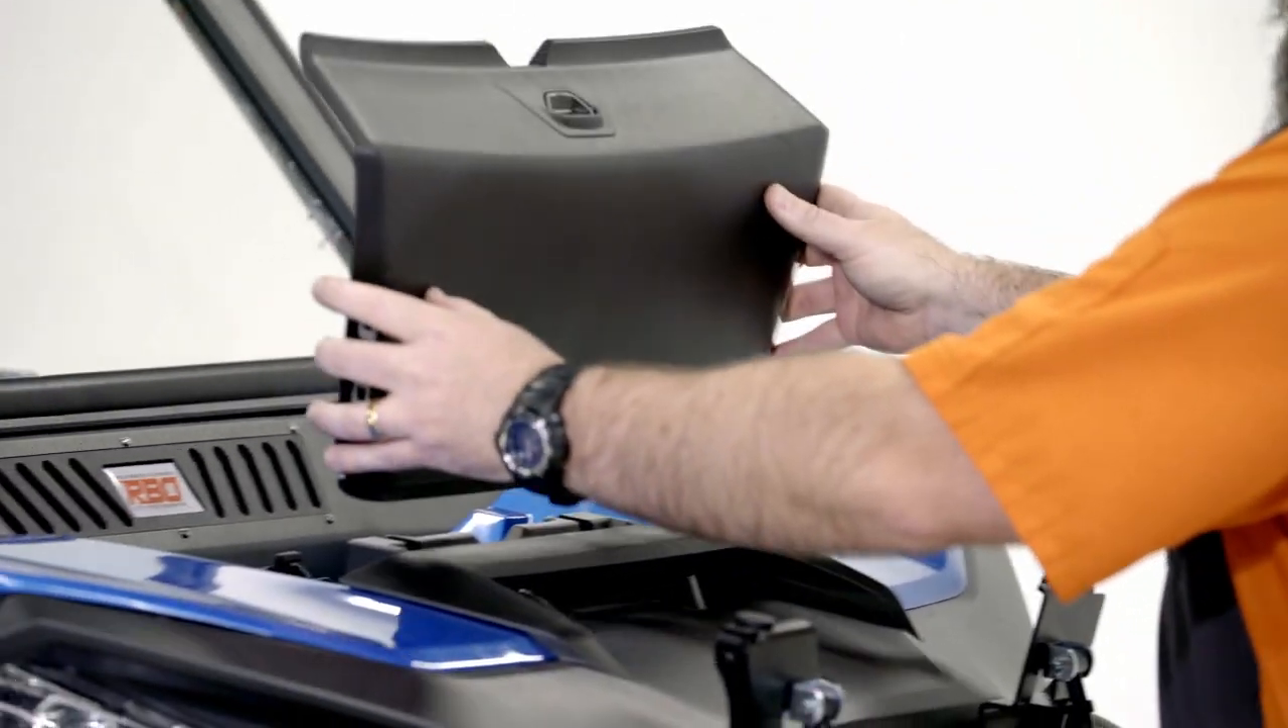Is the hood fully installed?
No.